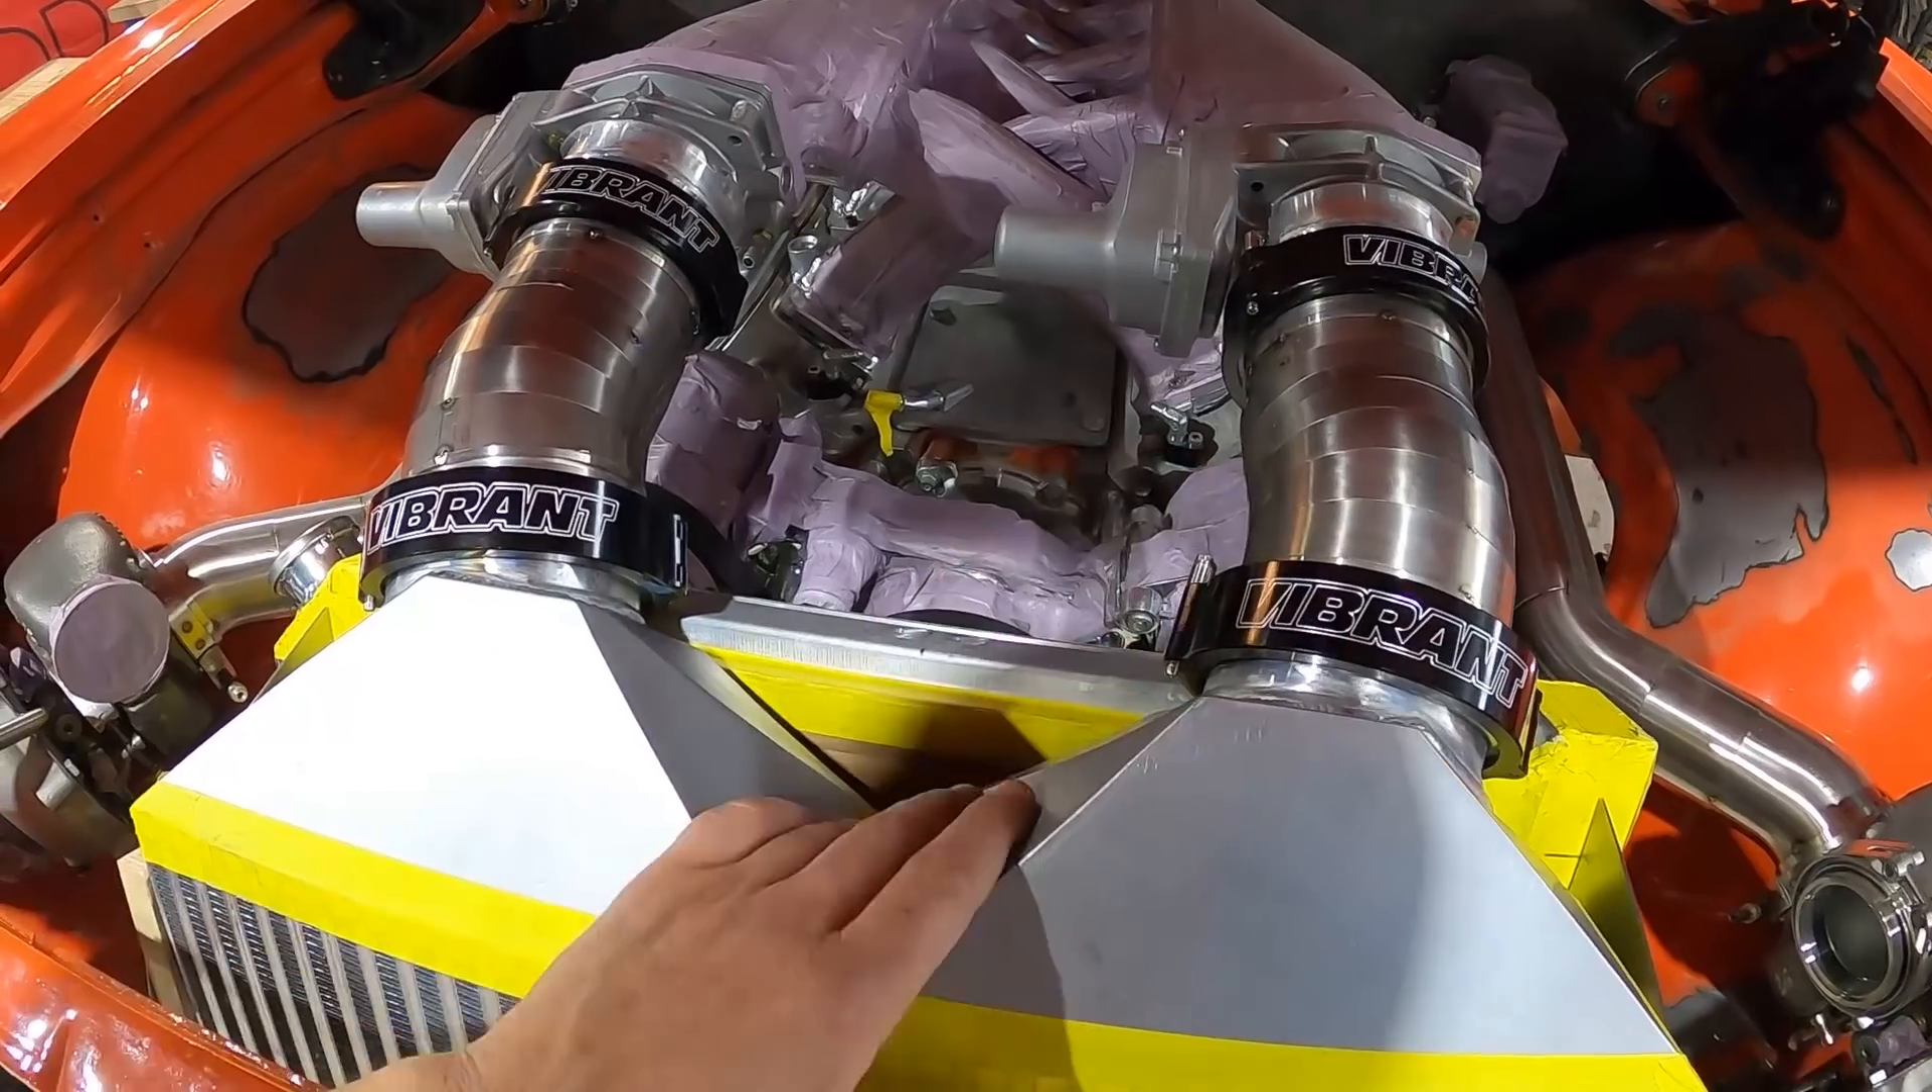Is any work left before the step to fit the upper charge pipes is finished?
No.